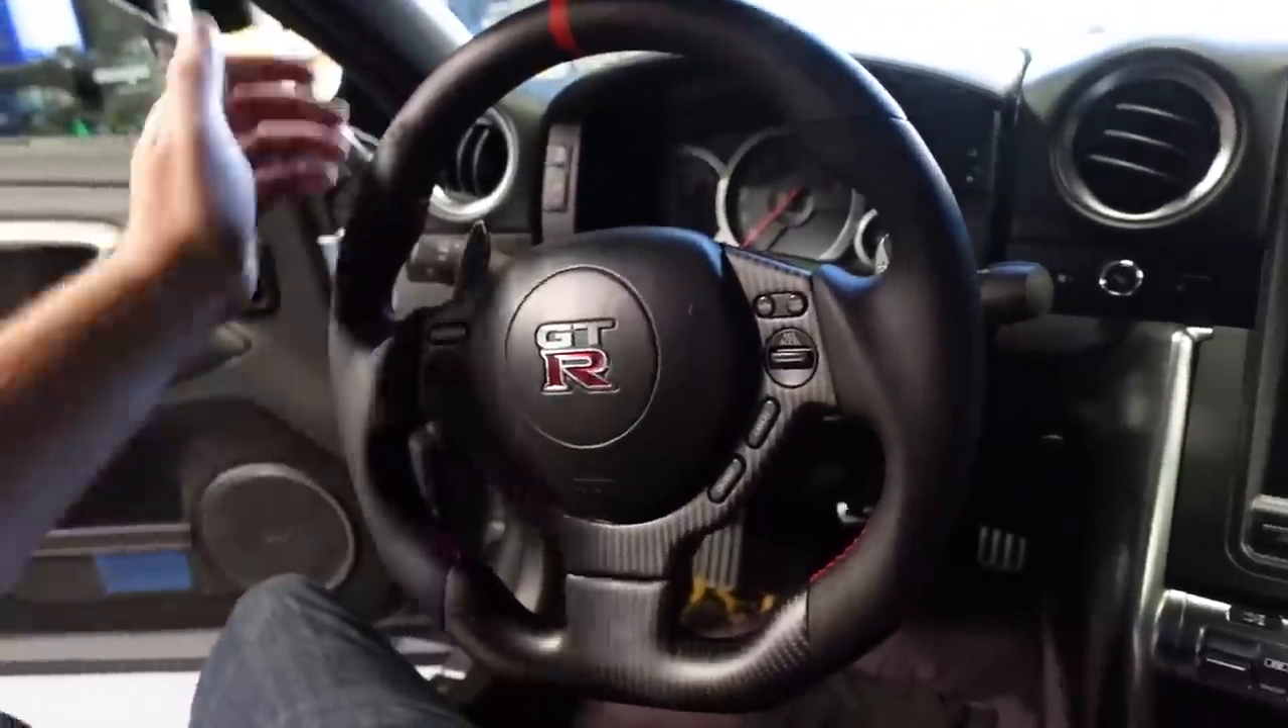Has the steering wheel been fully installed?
Yes.